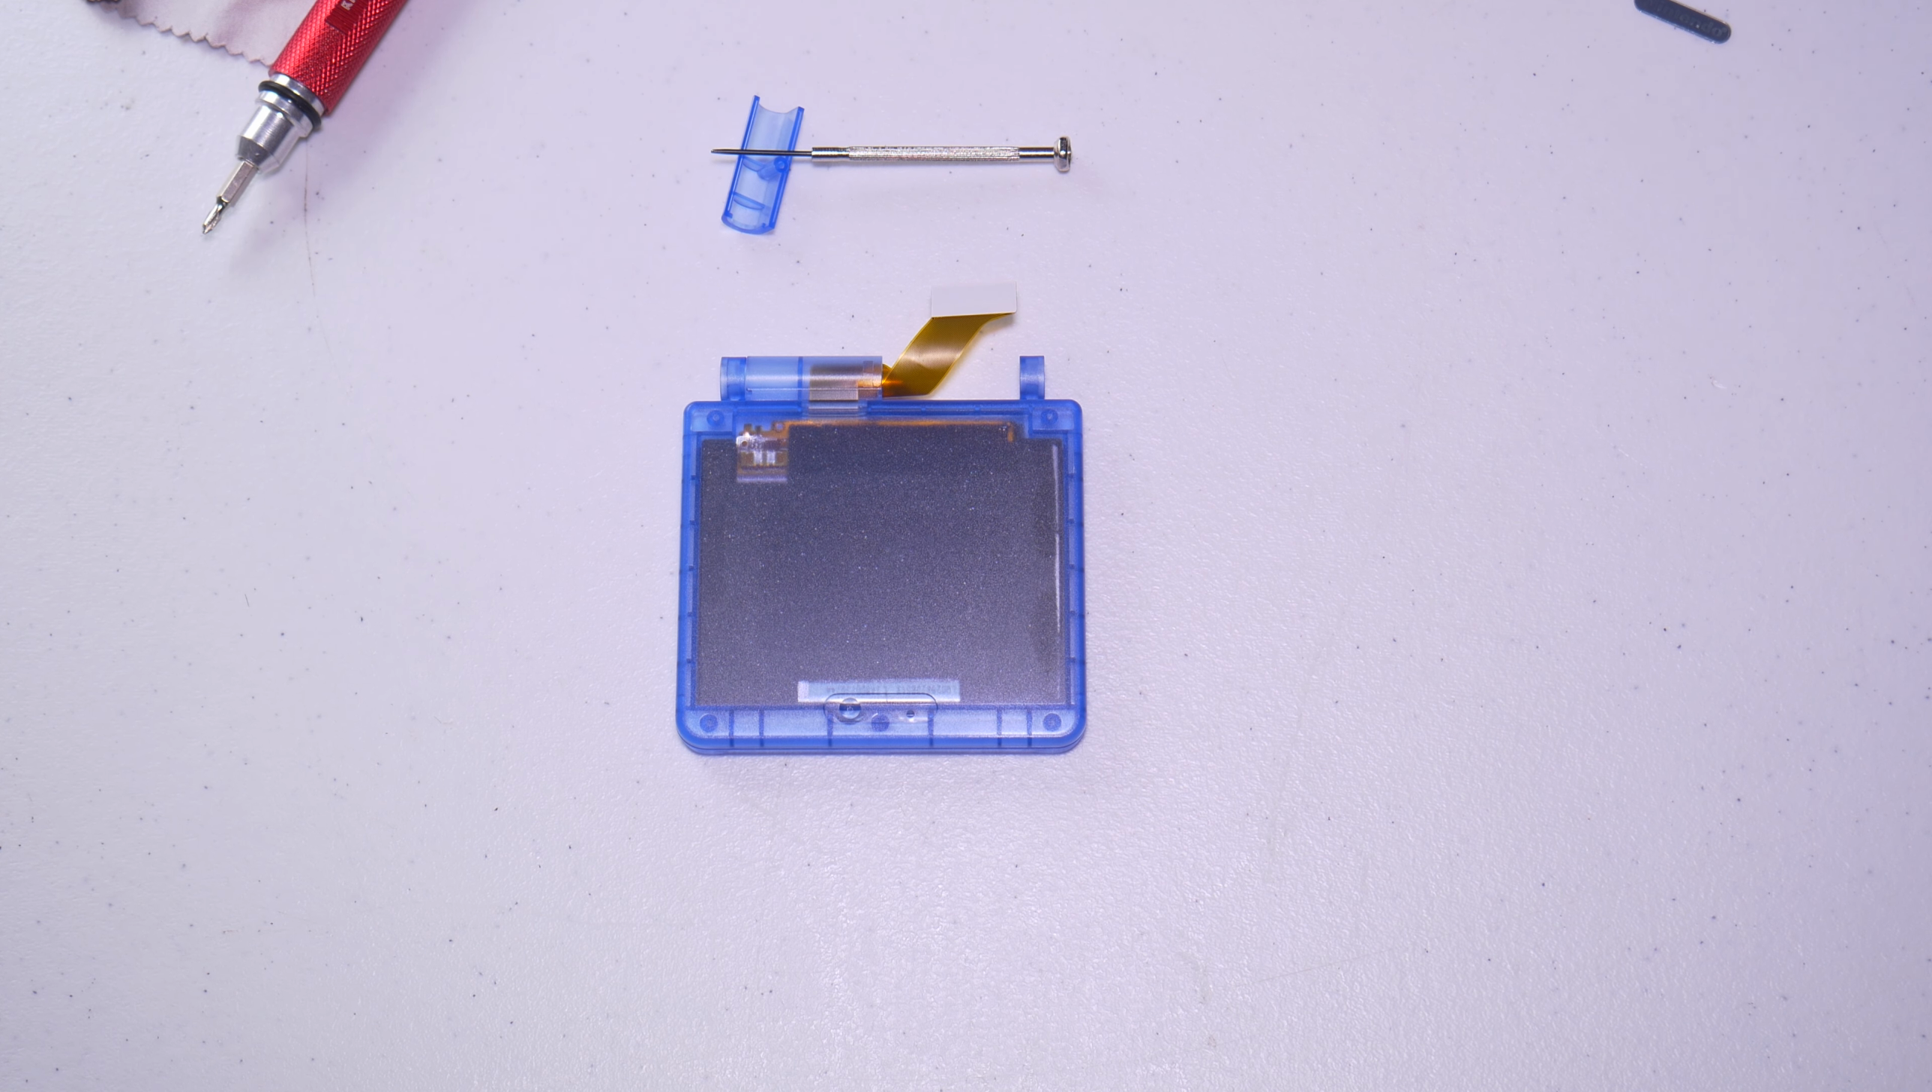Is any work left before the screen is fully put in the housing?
No.